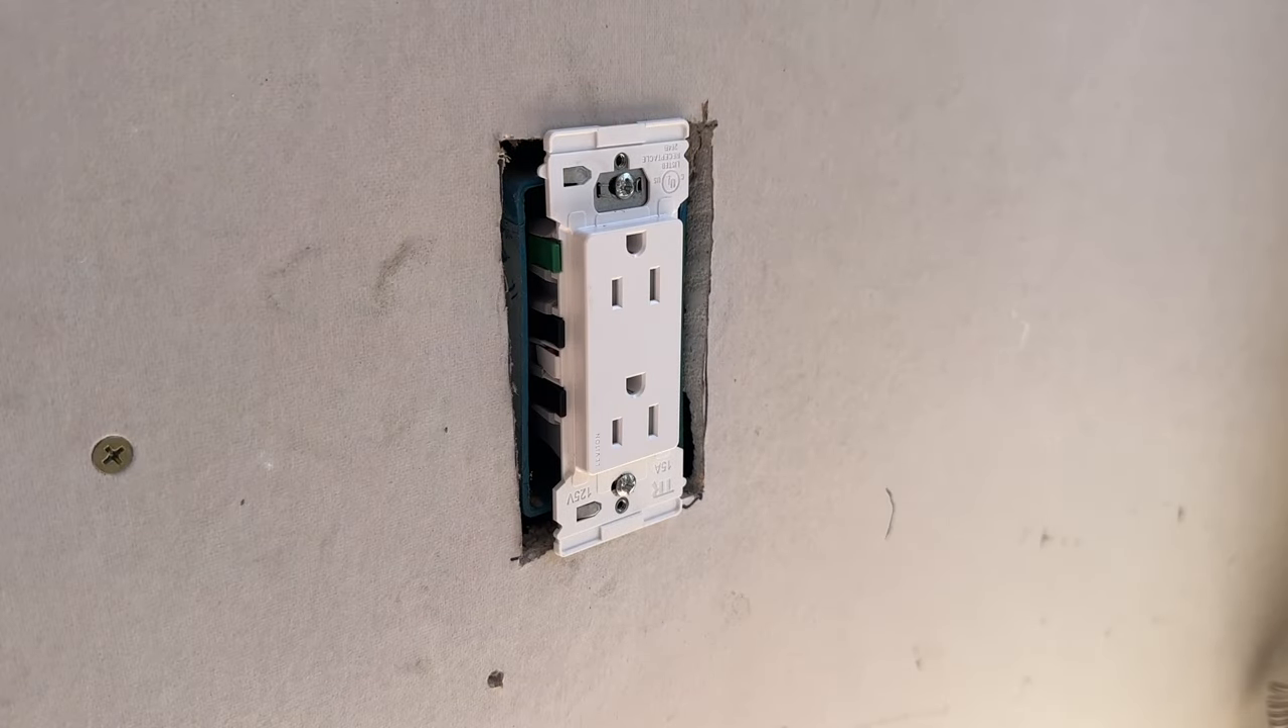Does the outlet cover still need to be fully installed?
Yes.